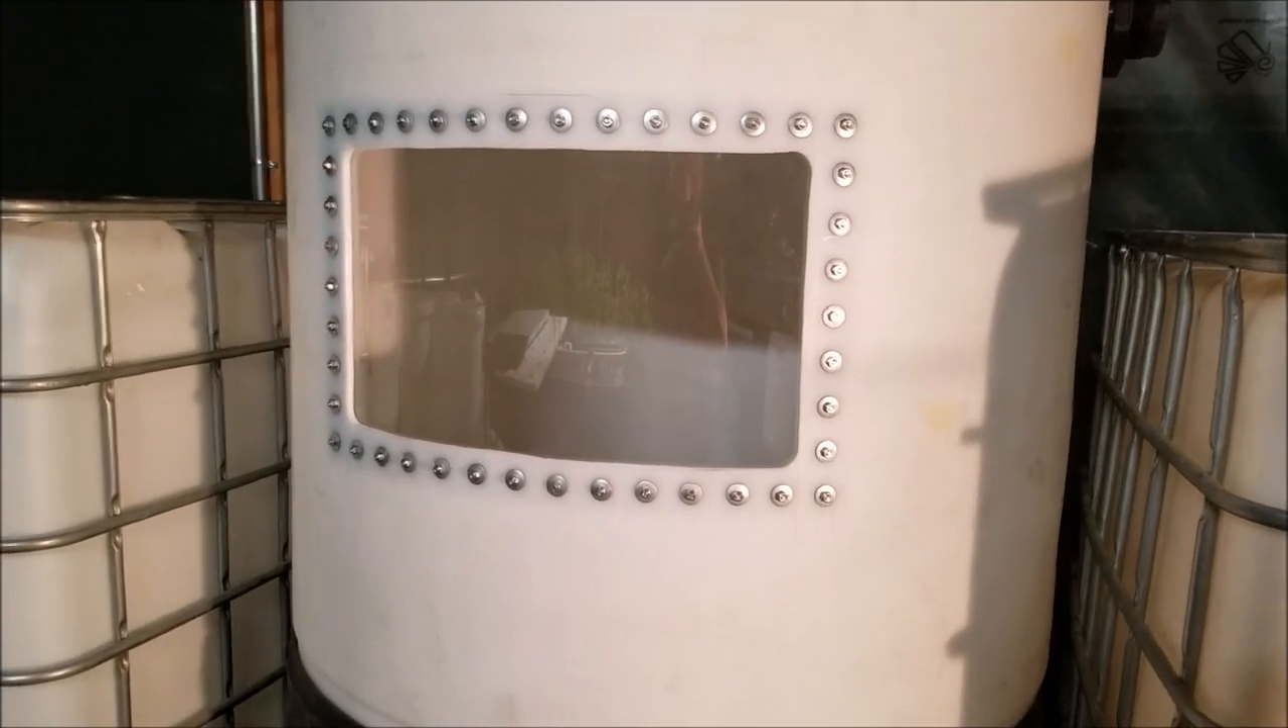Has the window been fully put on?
Yes.